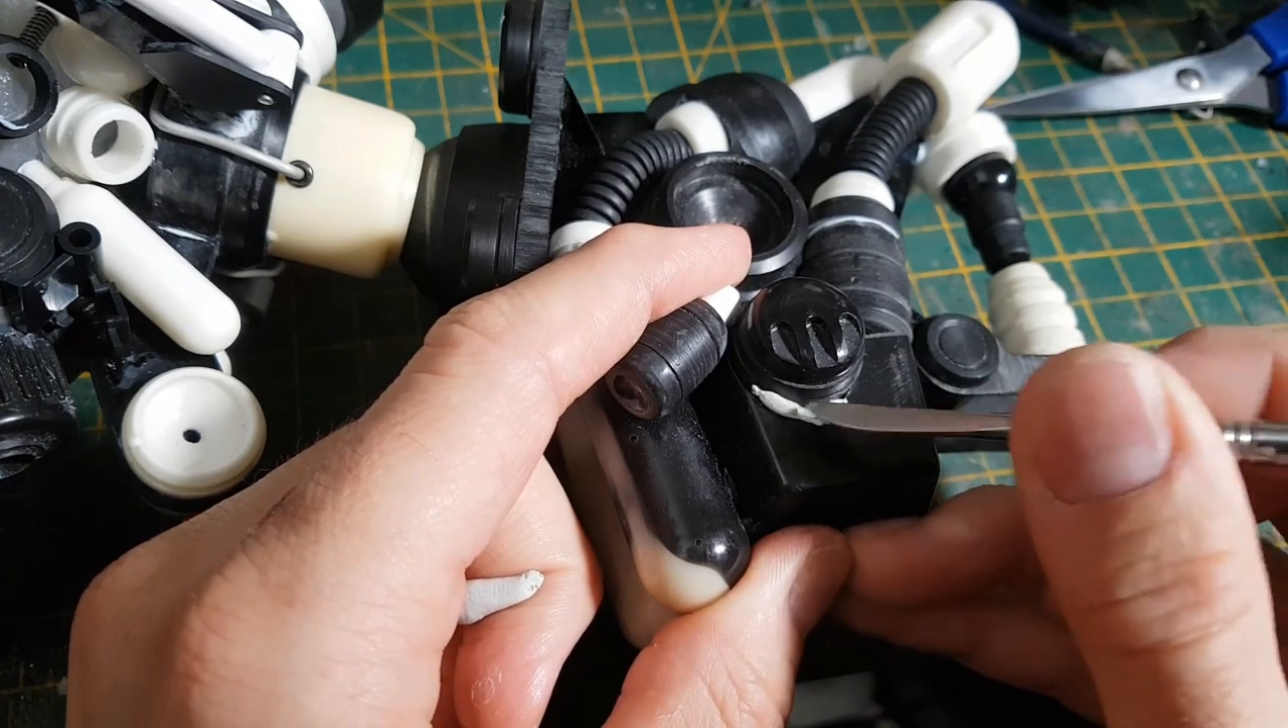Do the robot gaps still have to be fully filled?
Yes.